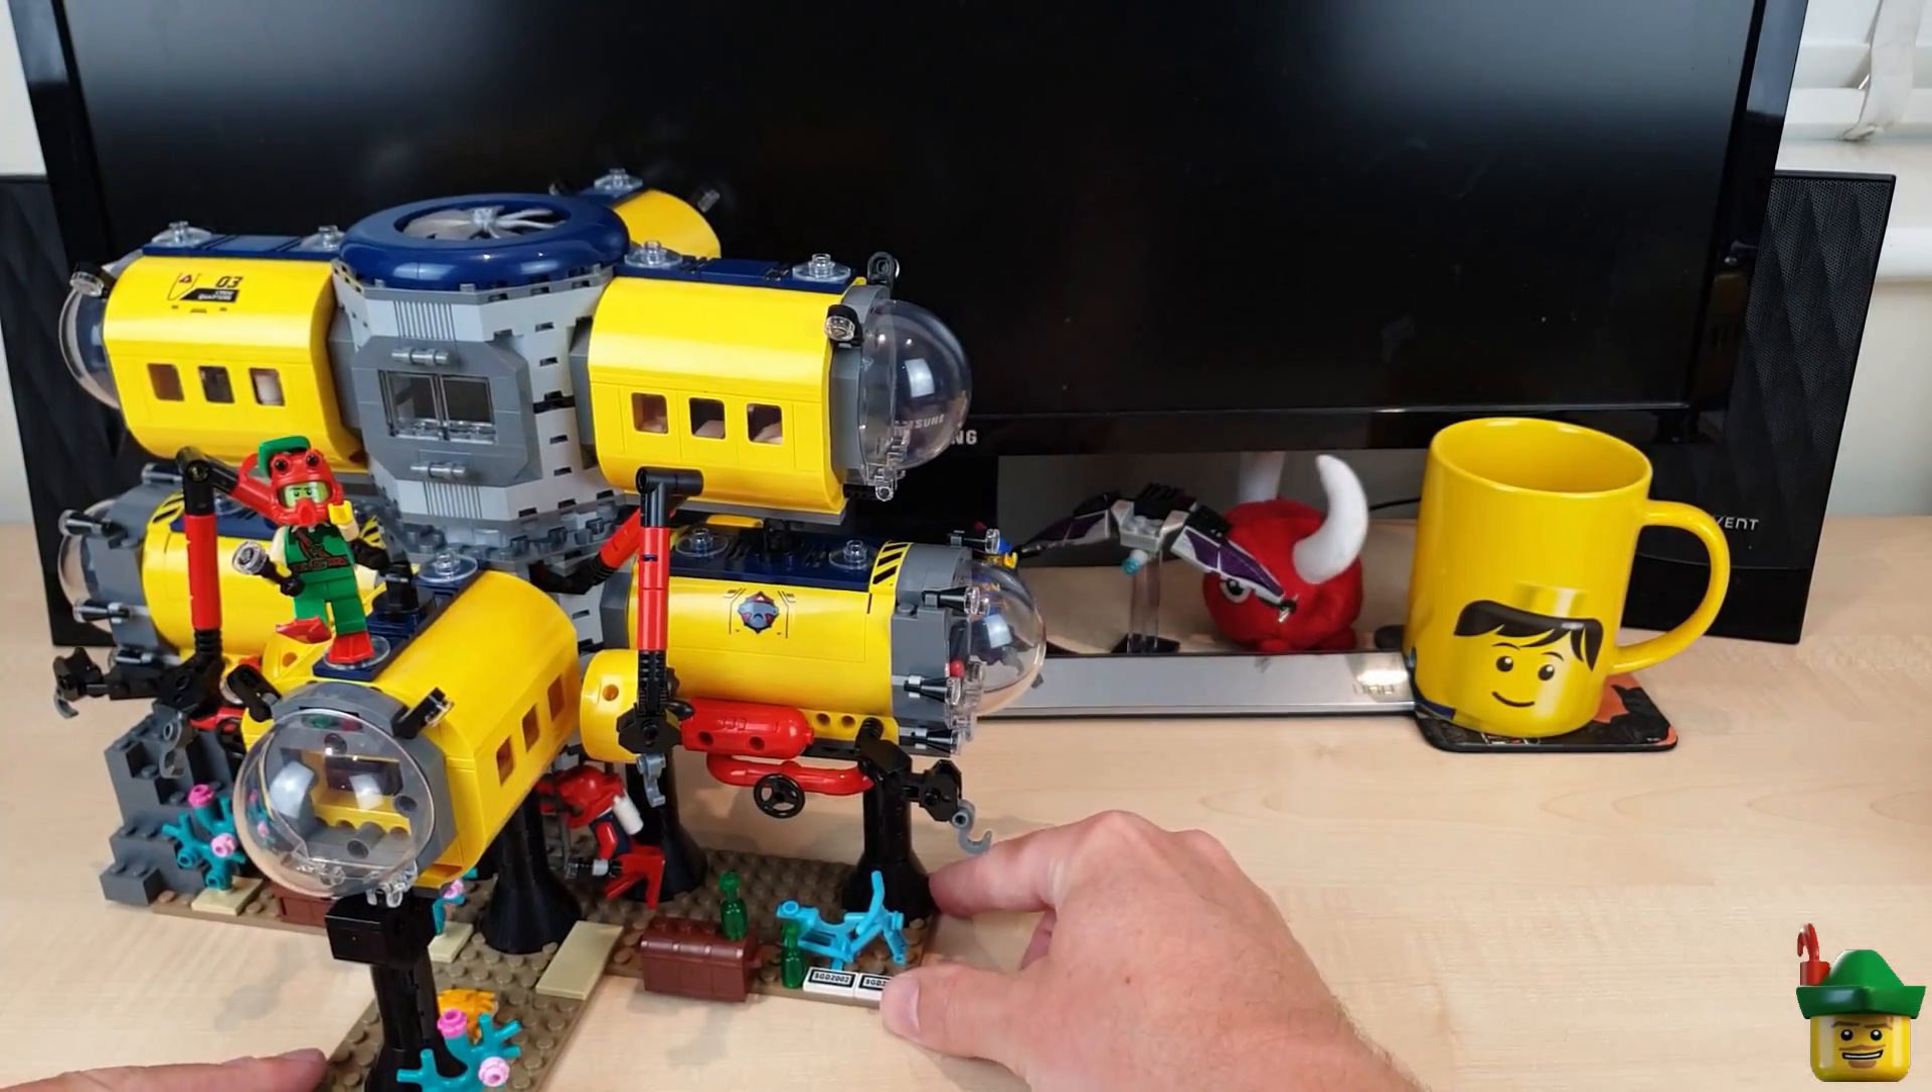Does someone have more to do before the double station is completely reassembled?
No.